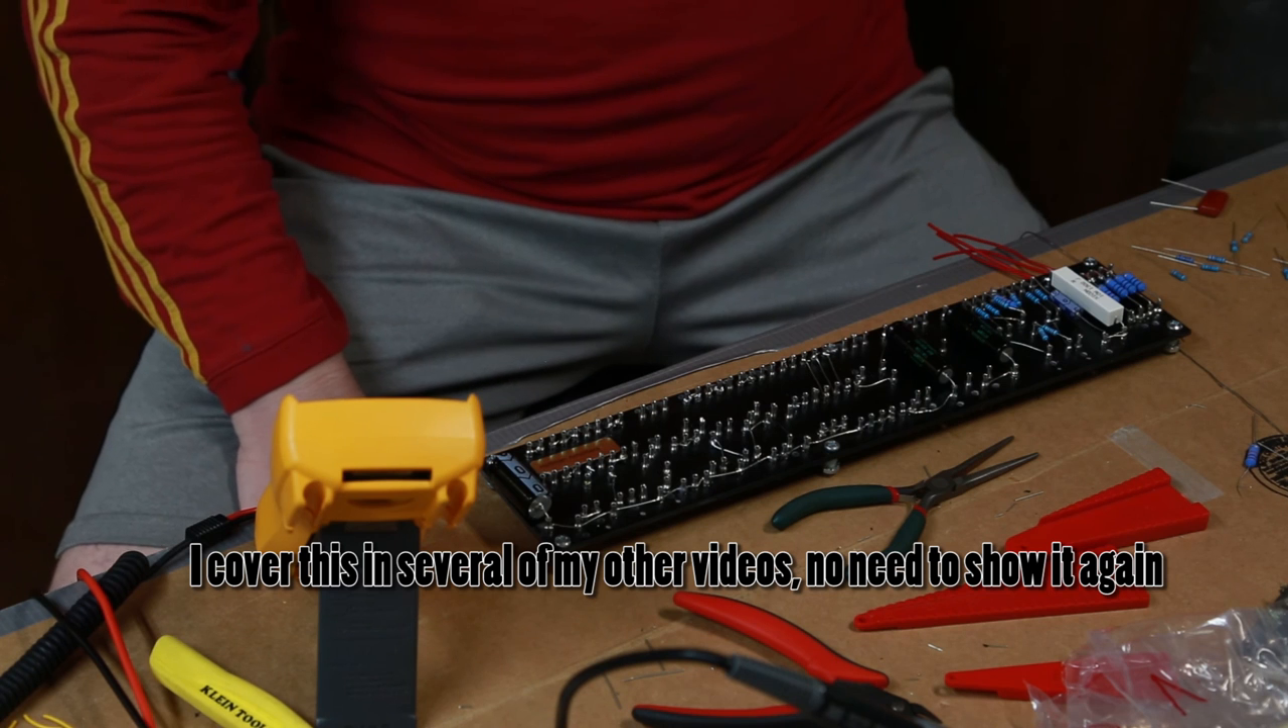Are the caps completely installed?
No.